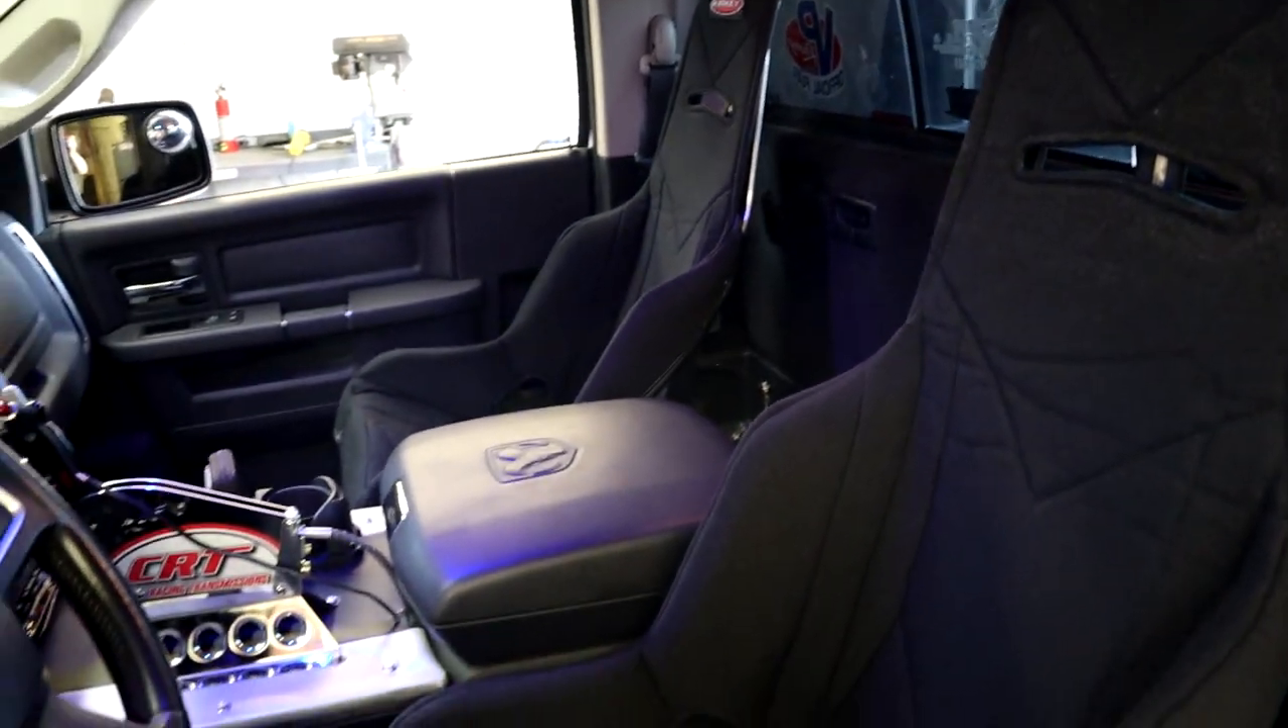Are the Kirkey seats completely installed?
Yes.